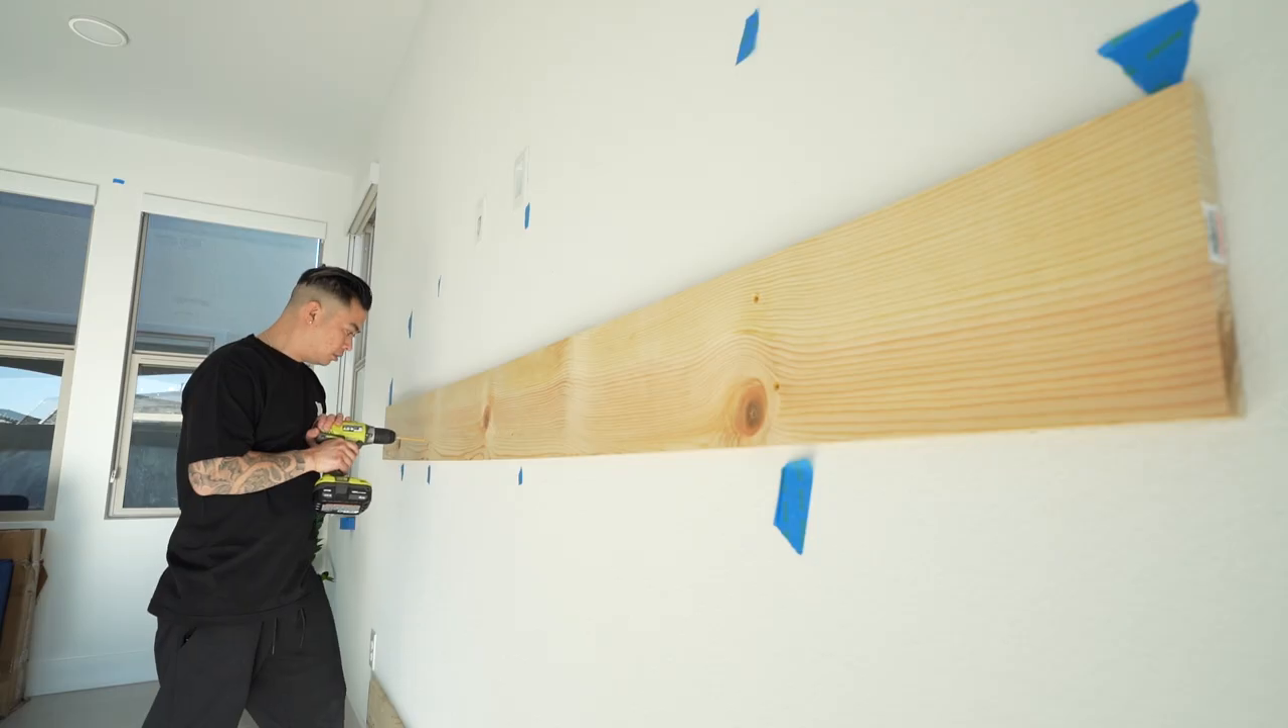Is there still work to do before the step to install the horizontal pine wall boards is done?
Yes.